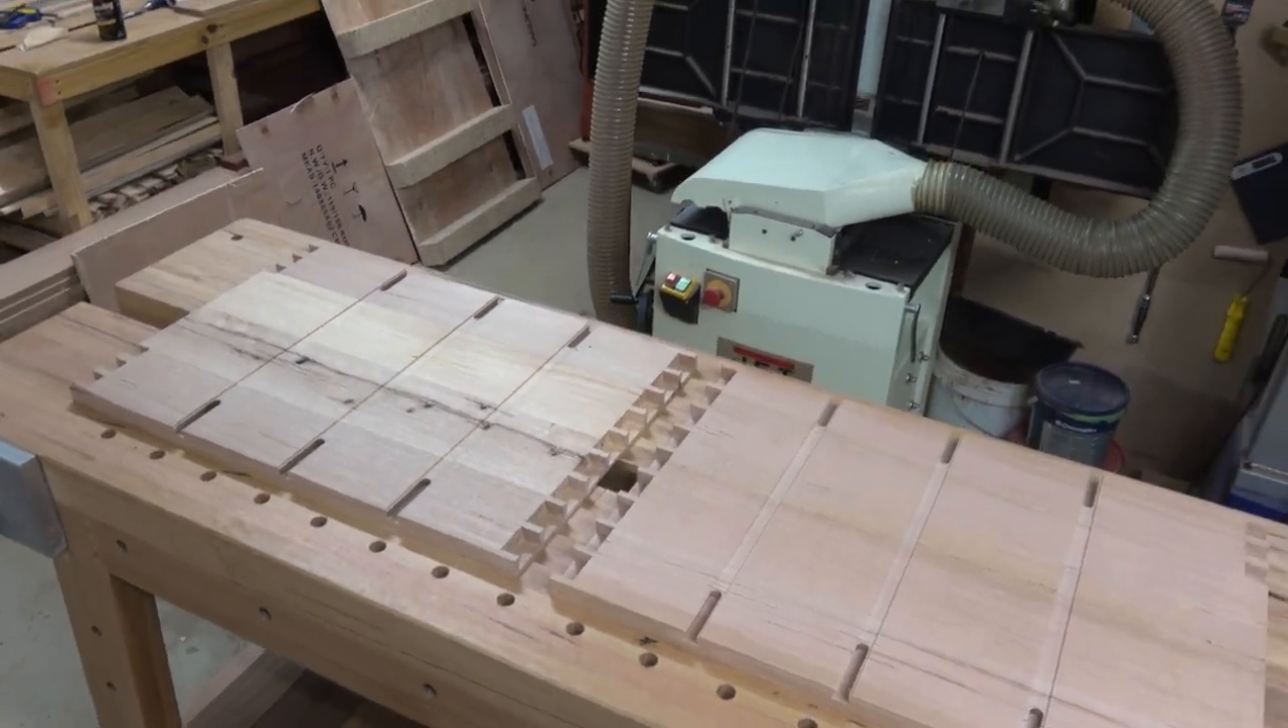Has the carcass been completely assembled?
No.